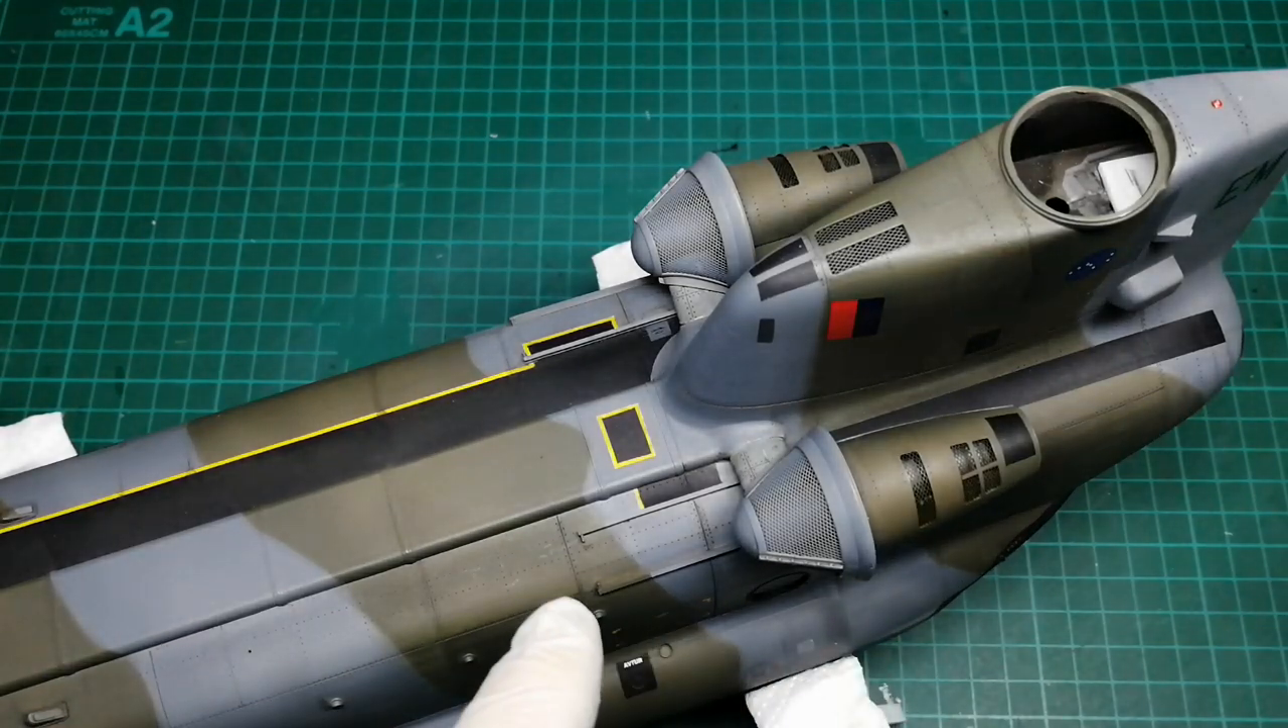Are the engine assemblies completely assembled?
Yes.